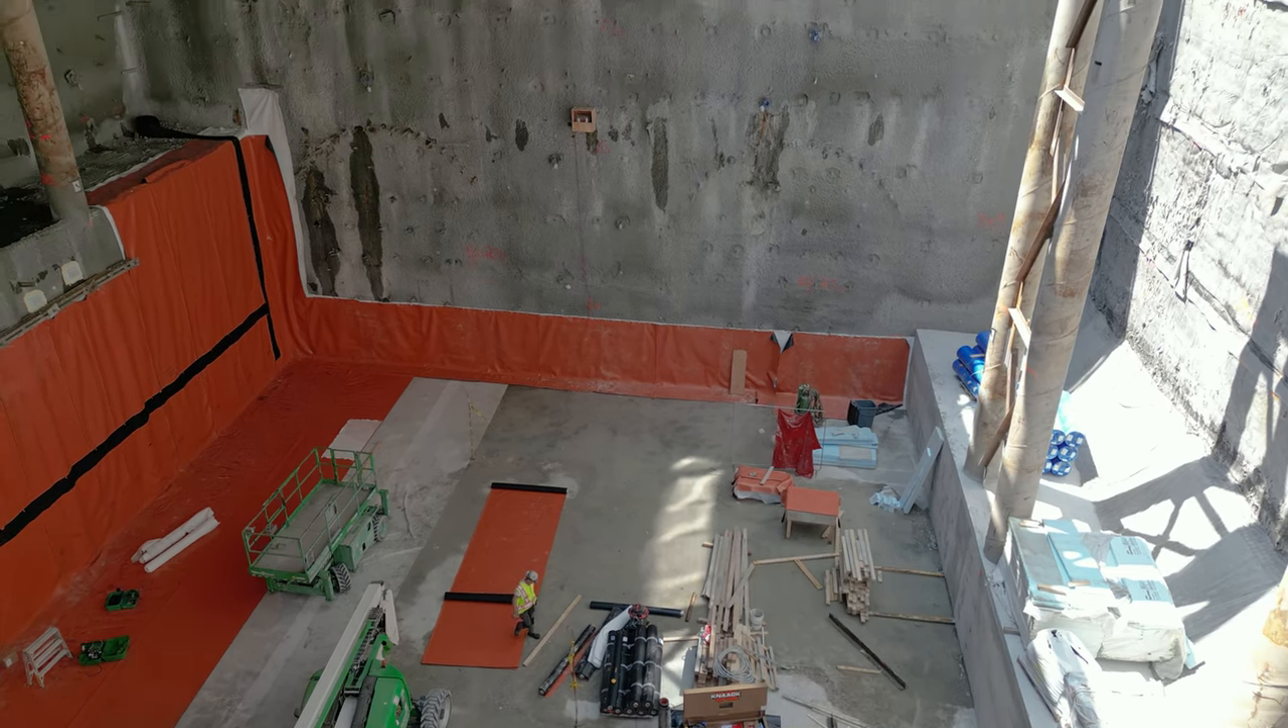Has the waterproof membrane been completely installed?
No.